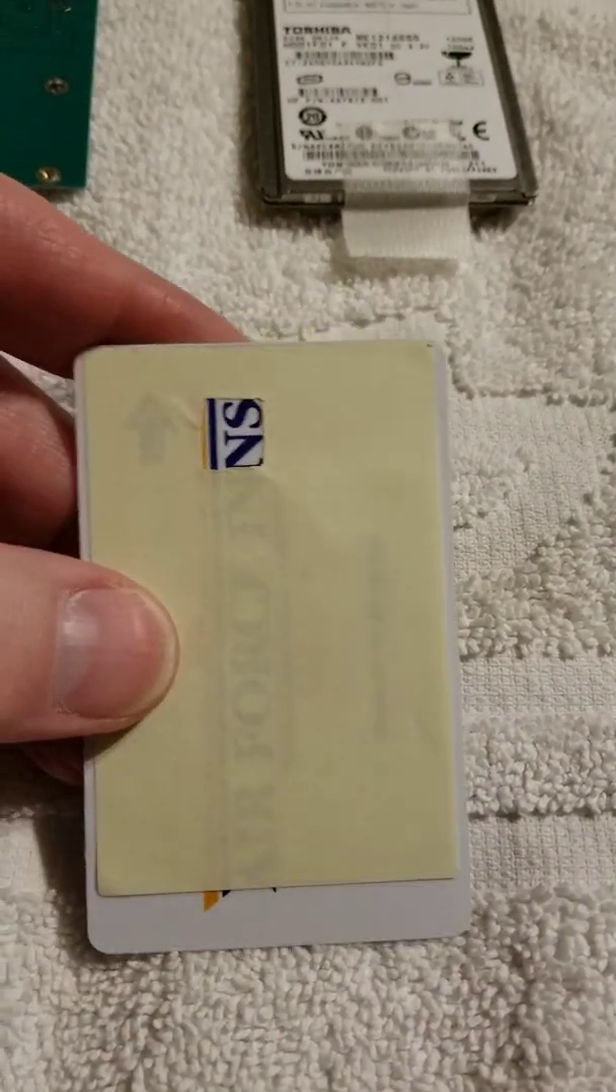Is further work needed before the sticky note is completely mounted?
No.